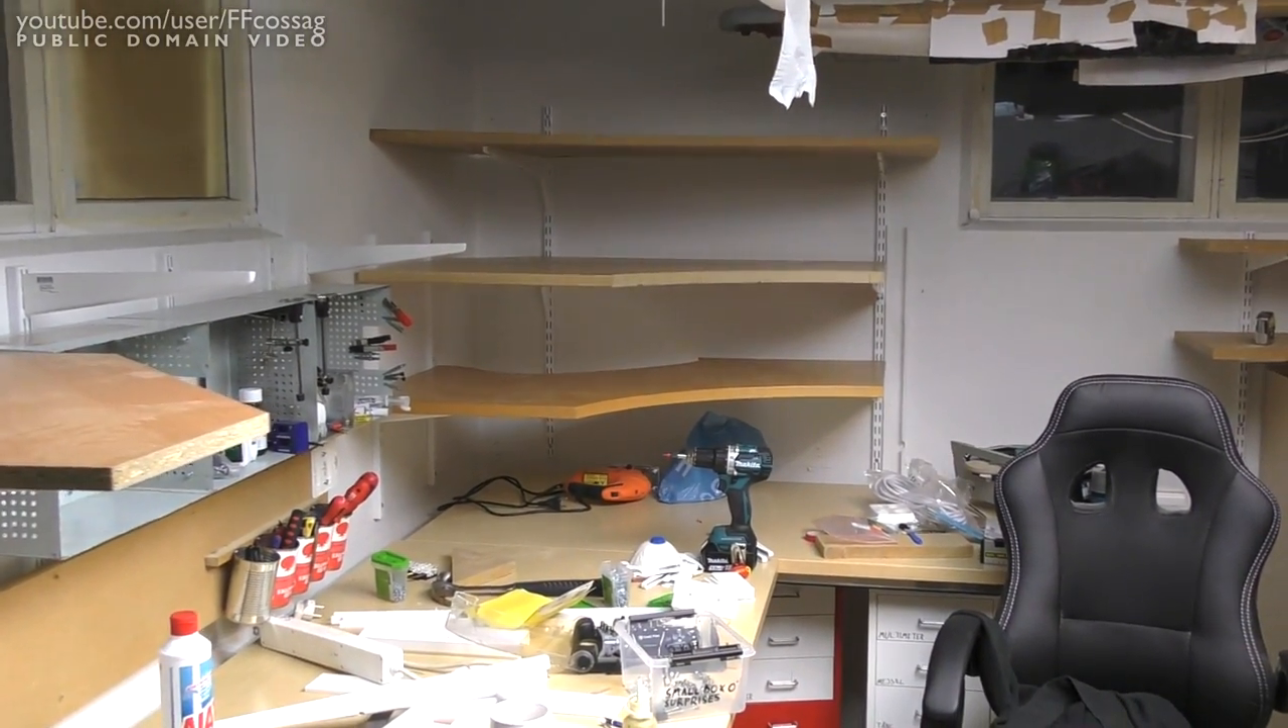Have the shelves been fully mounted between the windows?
Yes.